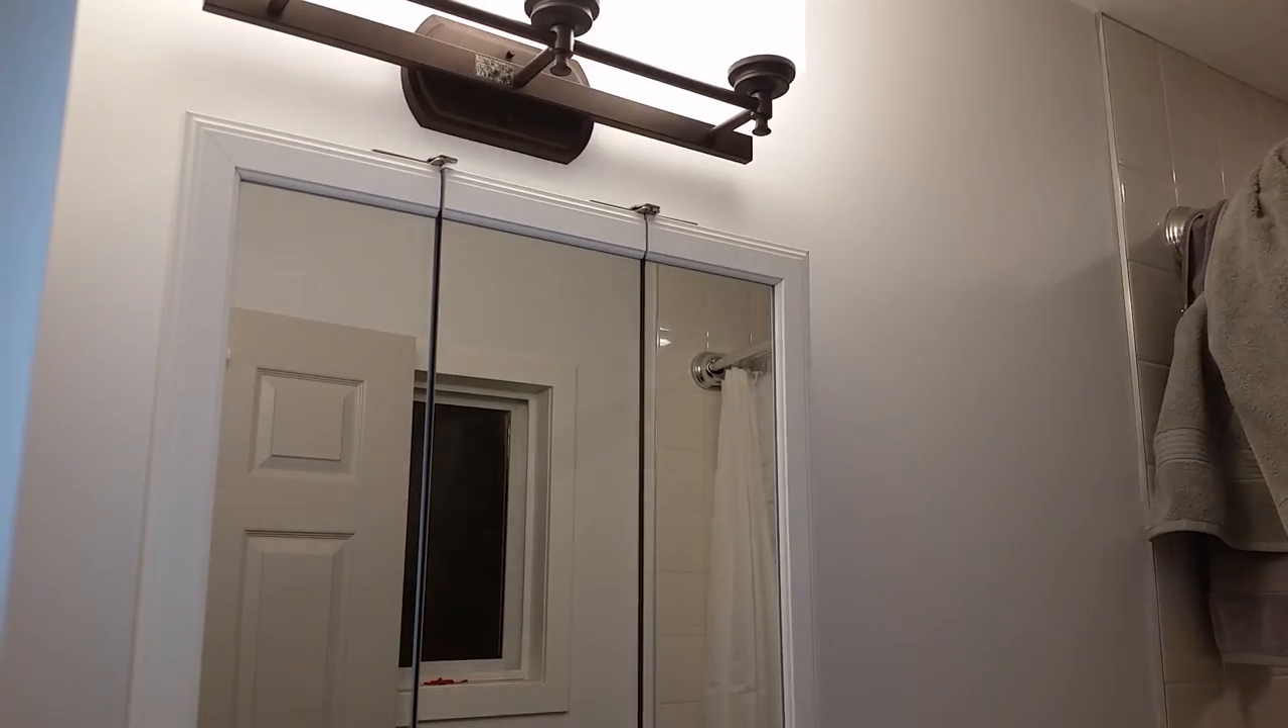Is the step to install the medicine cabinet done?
Yes.